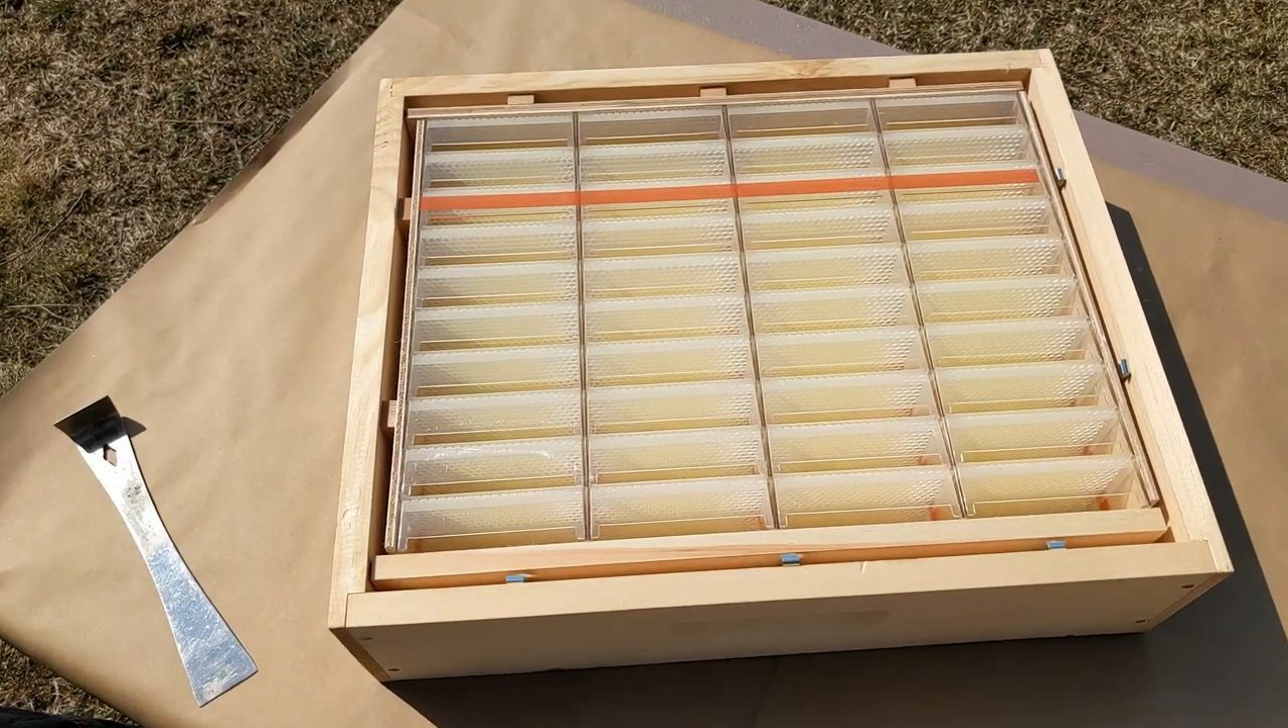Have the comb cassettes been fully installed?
Yes.